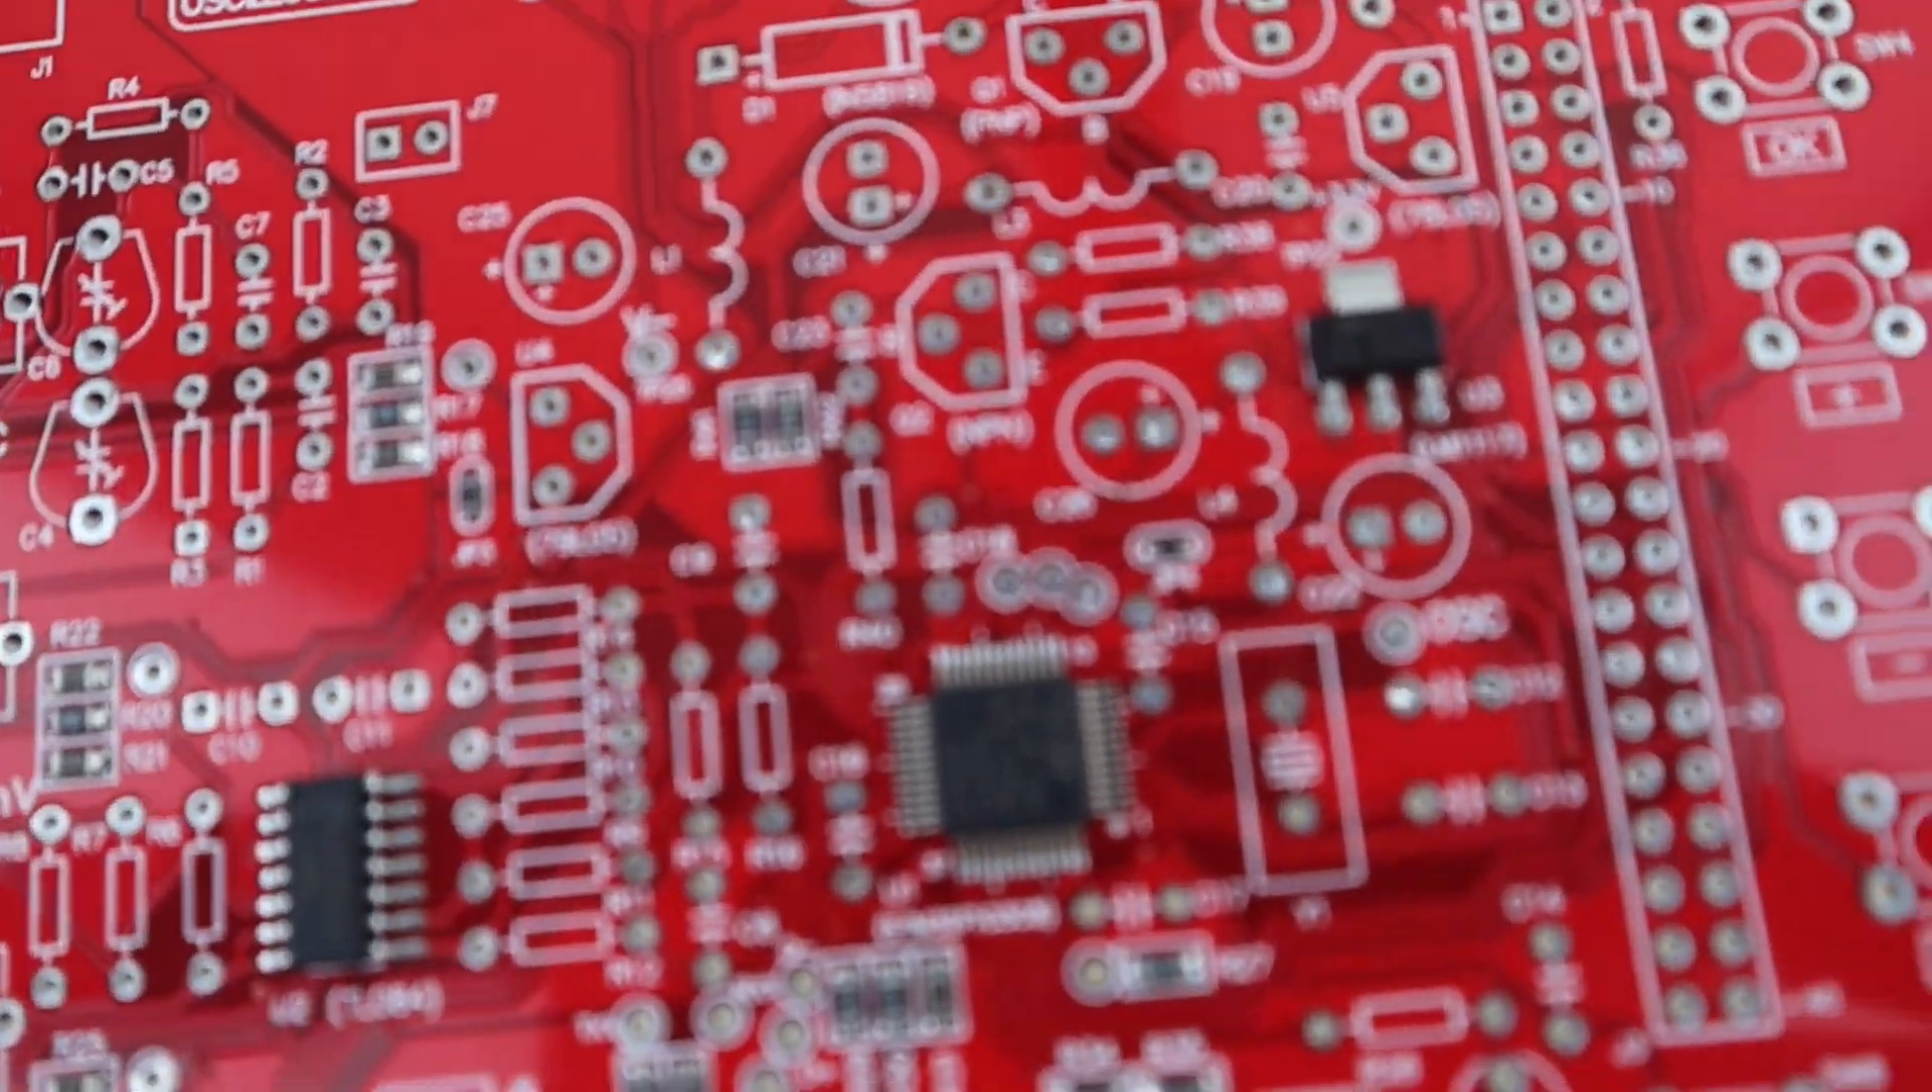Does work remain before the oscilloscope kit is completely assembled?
Yes.